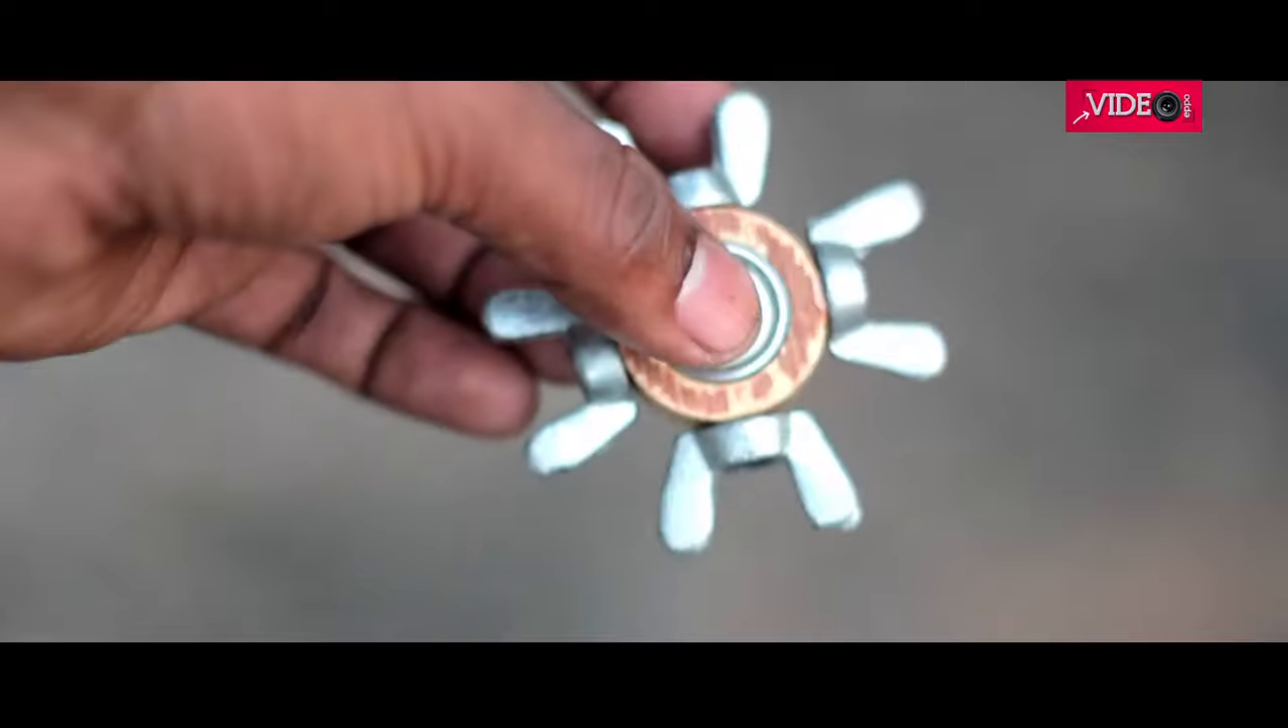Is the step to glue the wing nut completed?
Yes.